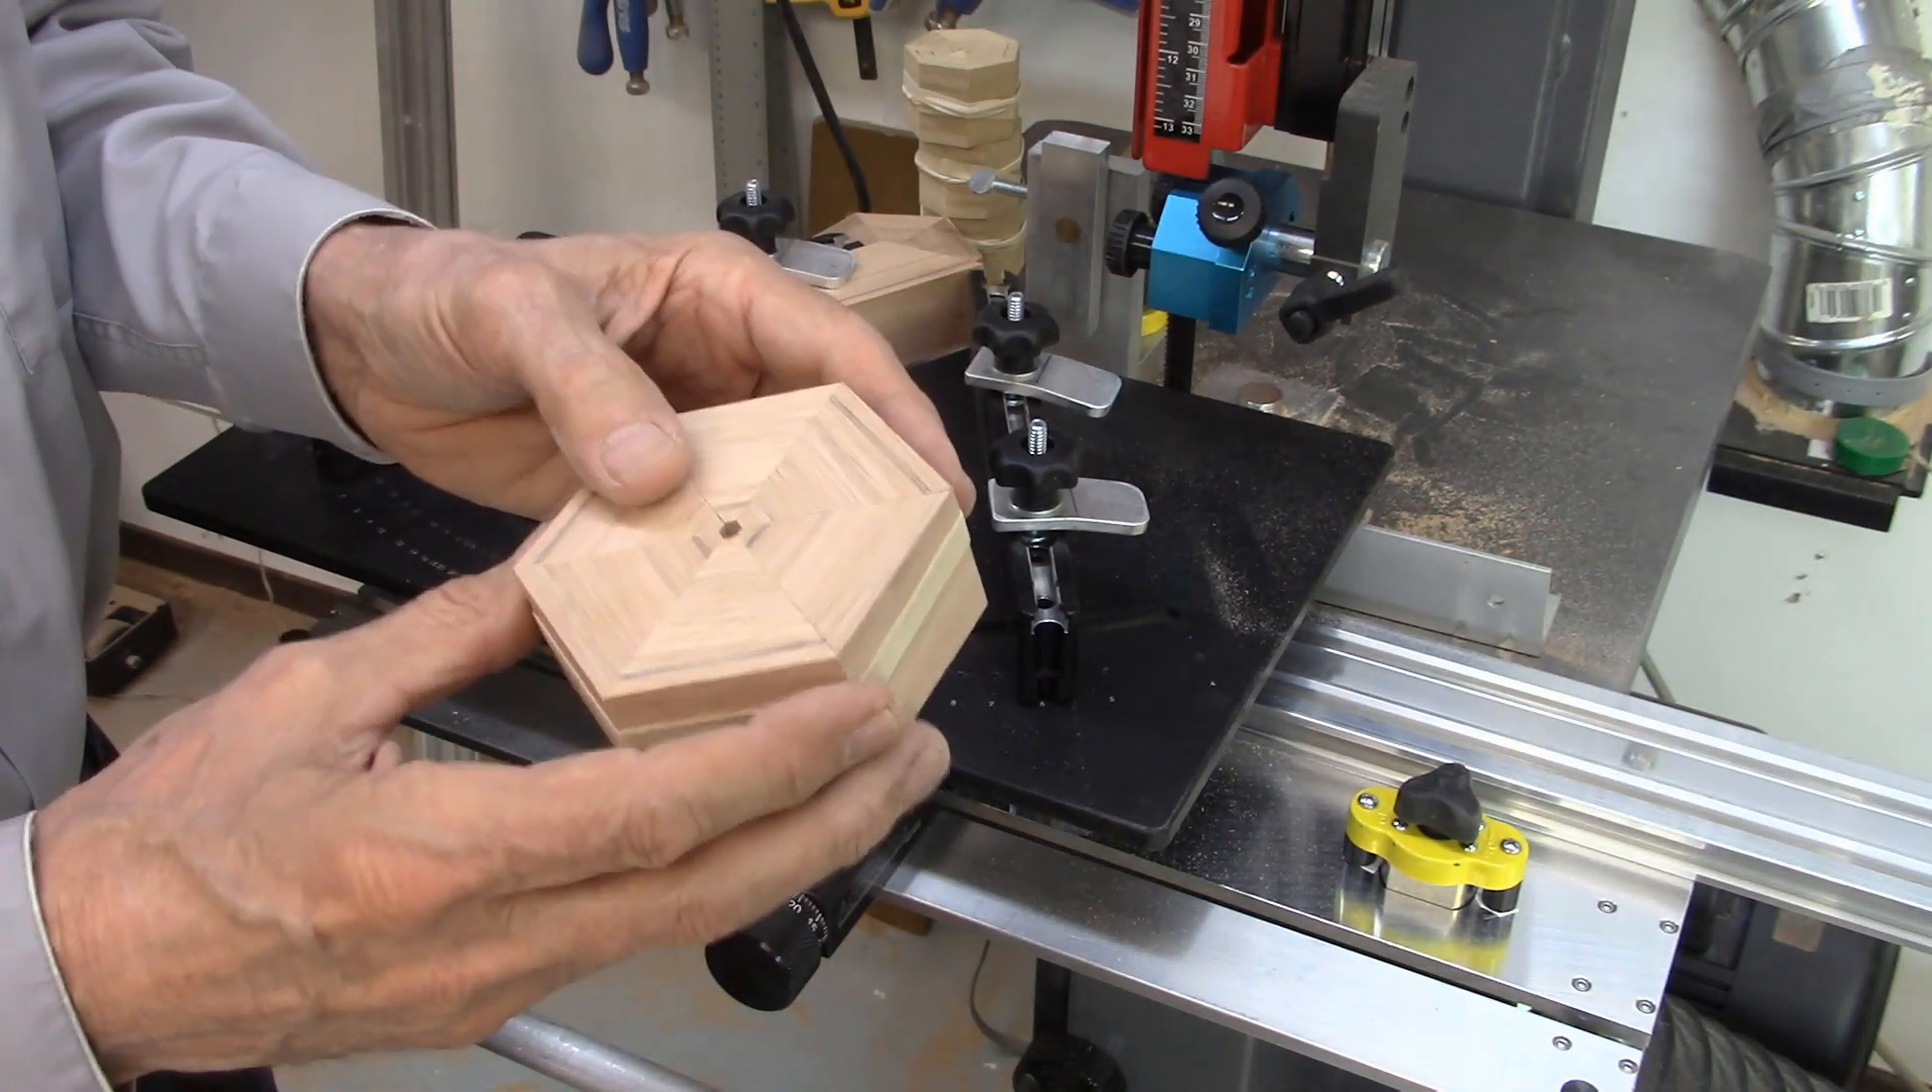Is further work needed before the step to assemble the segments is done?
No.